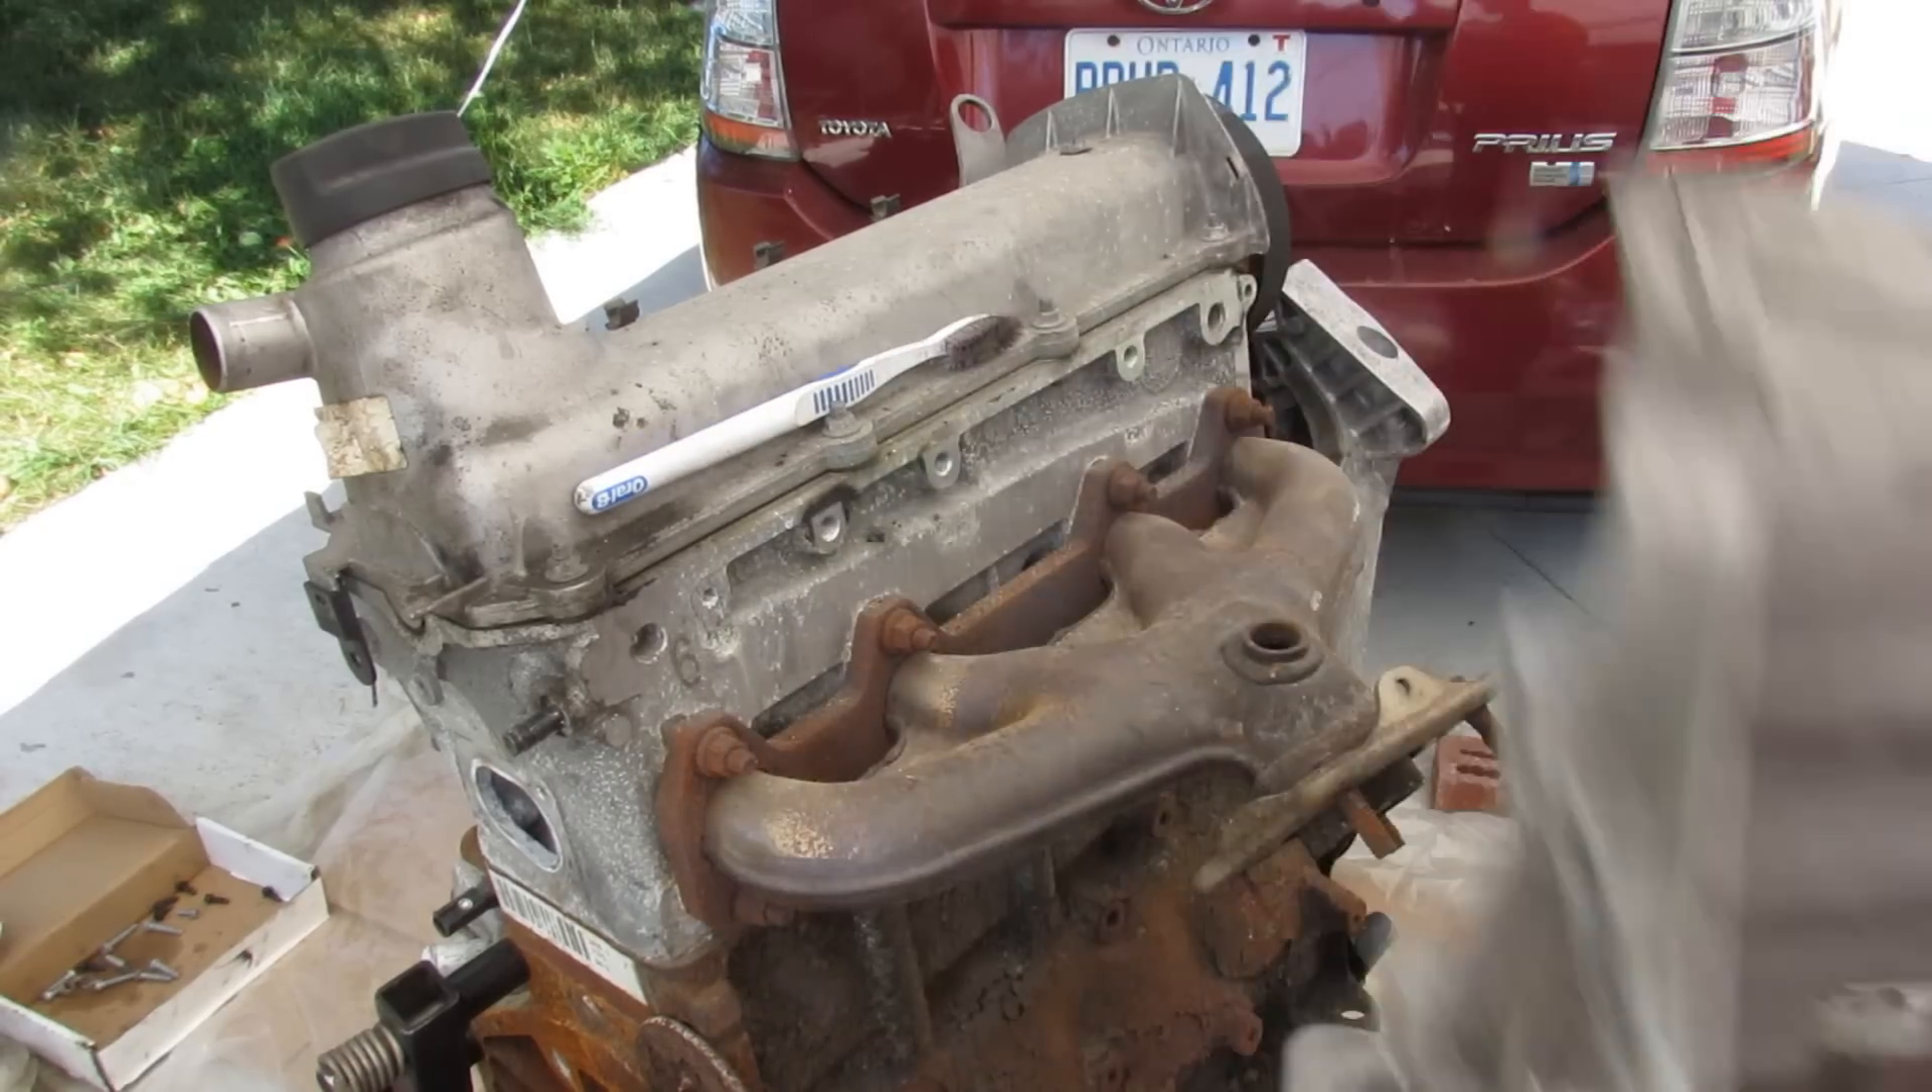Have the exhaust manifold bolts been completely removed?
No.